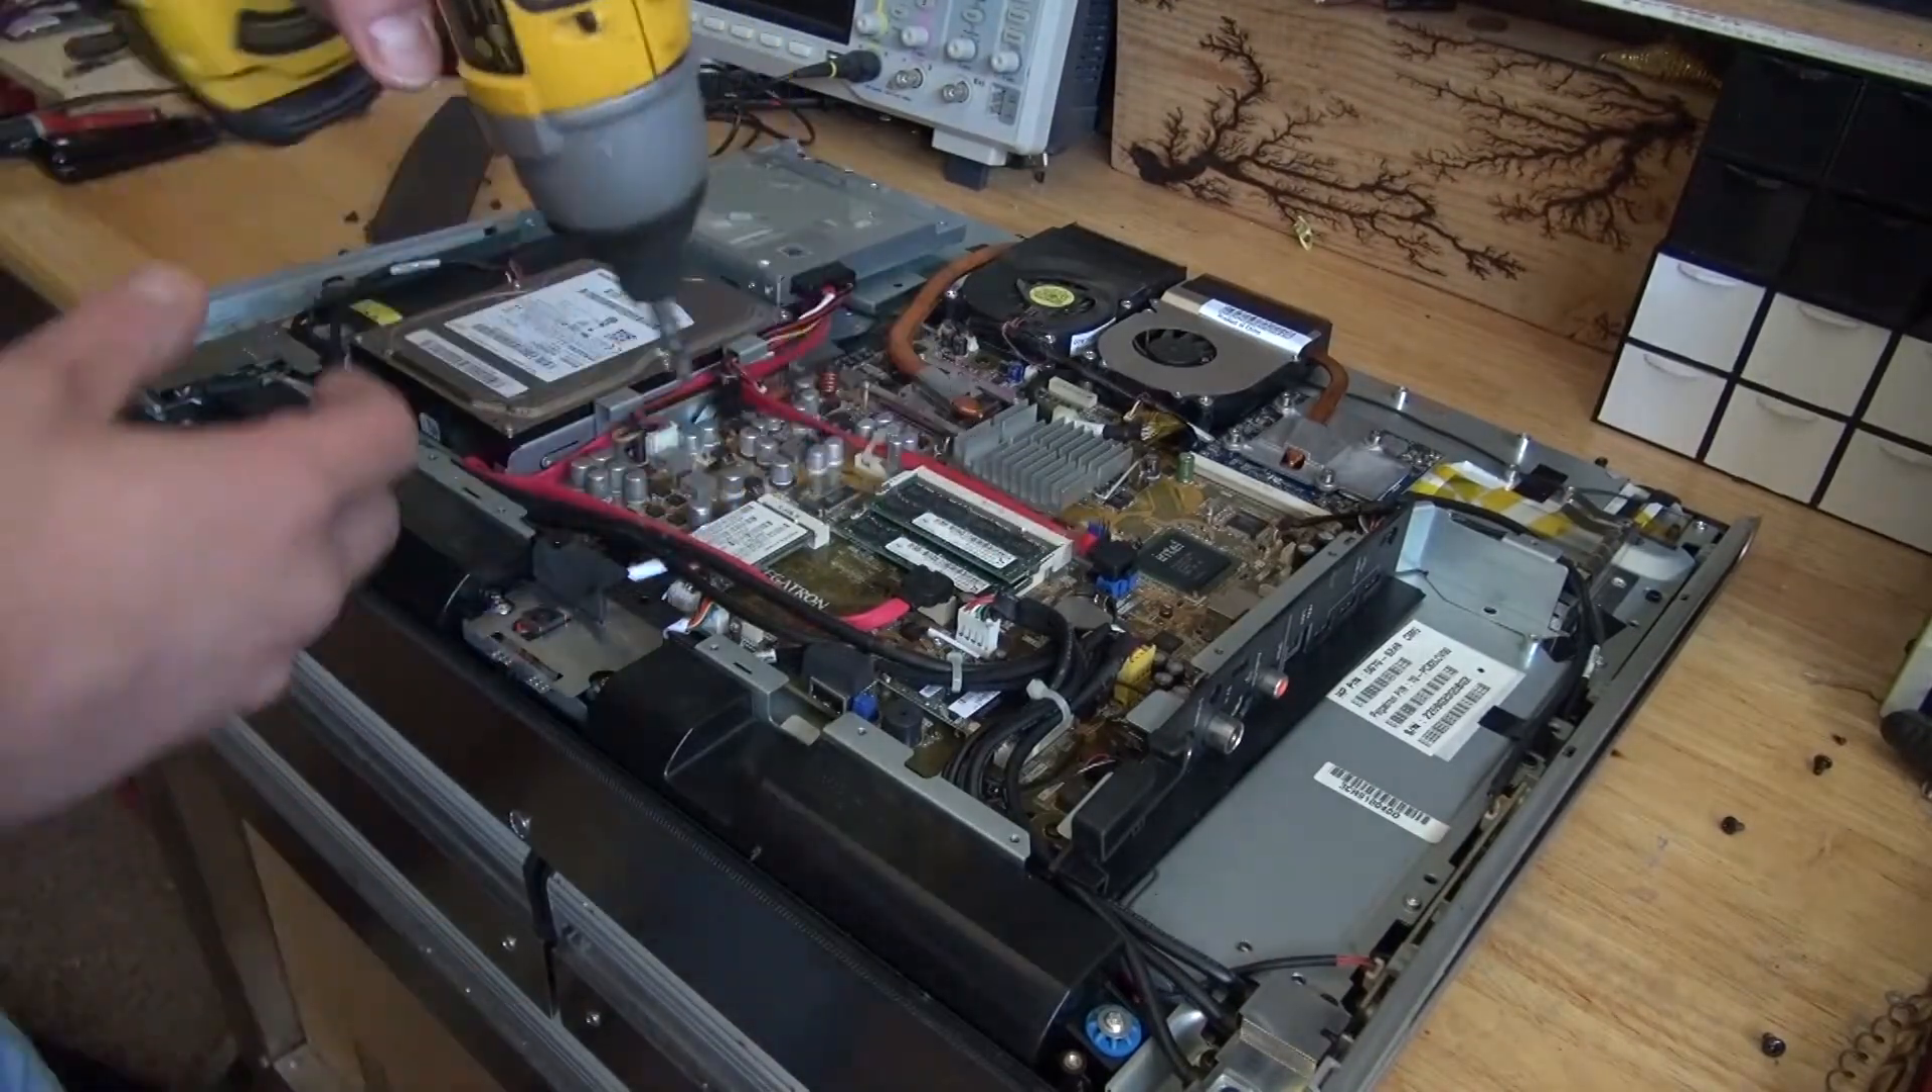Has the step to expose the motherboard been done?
Yes.